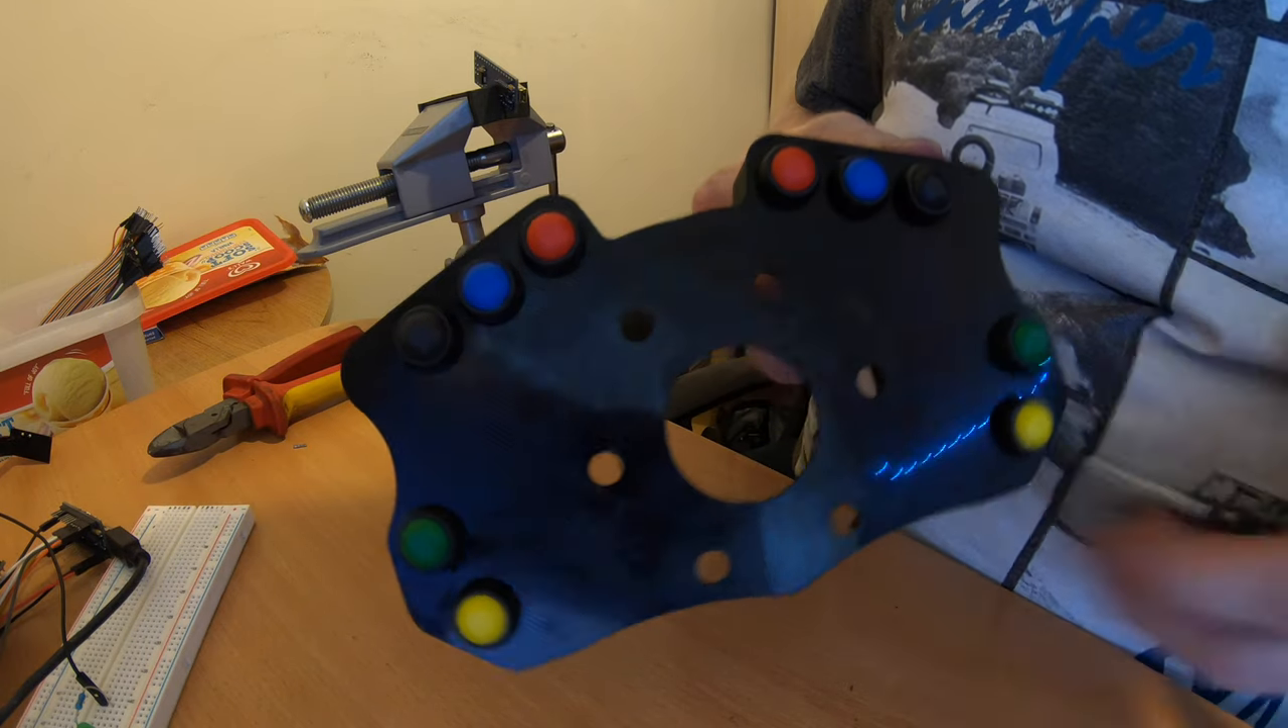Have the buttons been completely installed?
Yes.